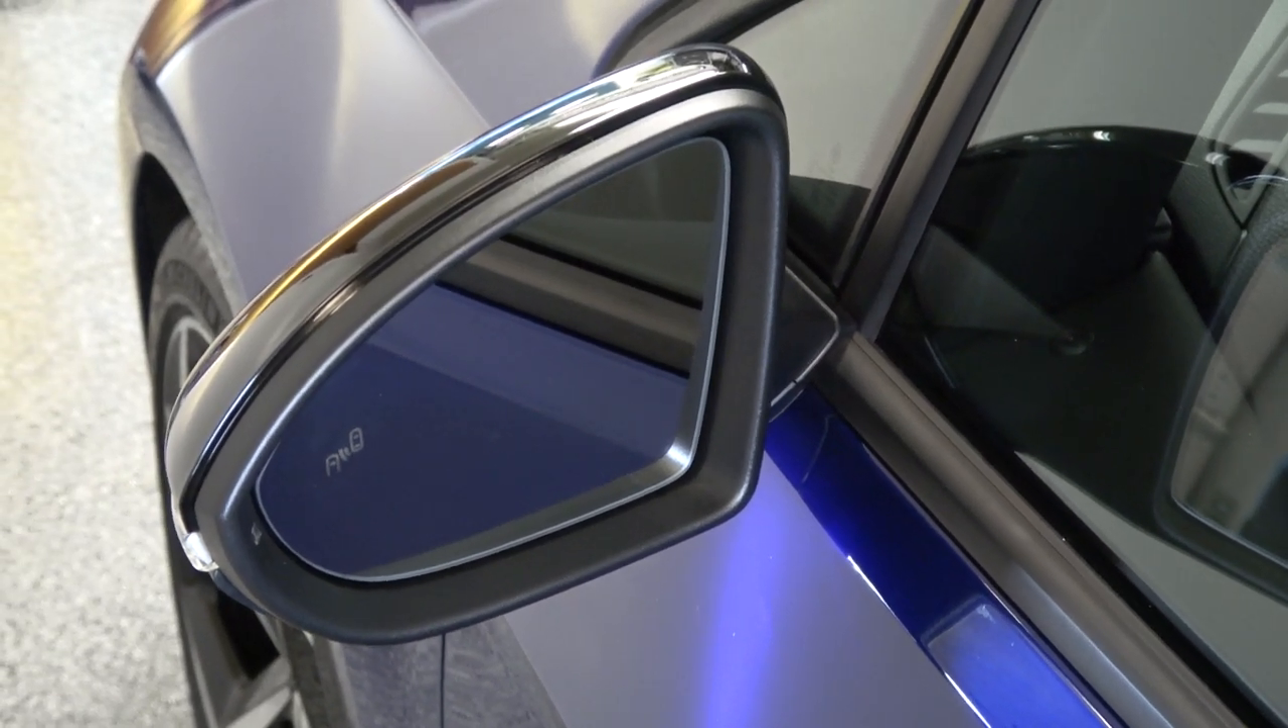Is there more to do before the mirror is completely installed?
No.